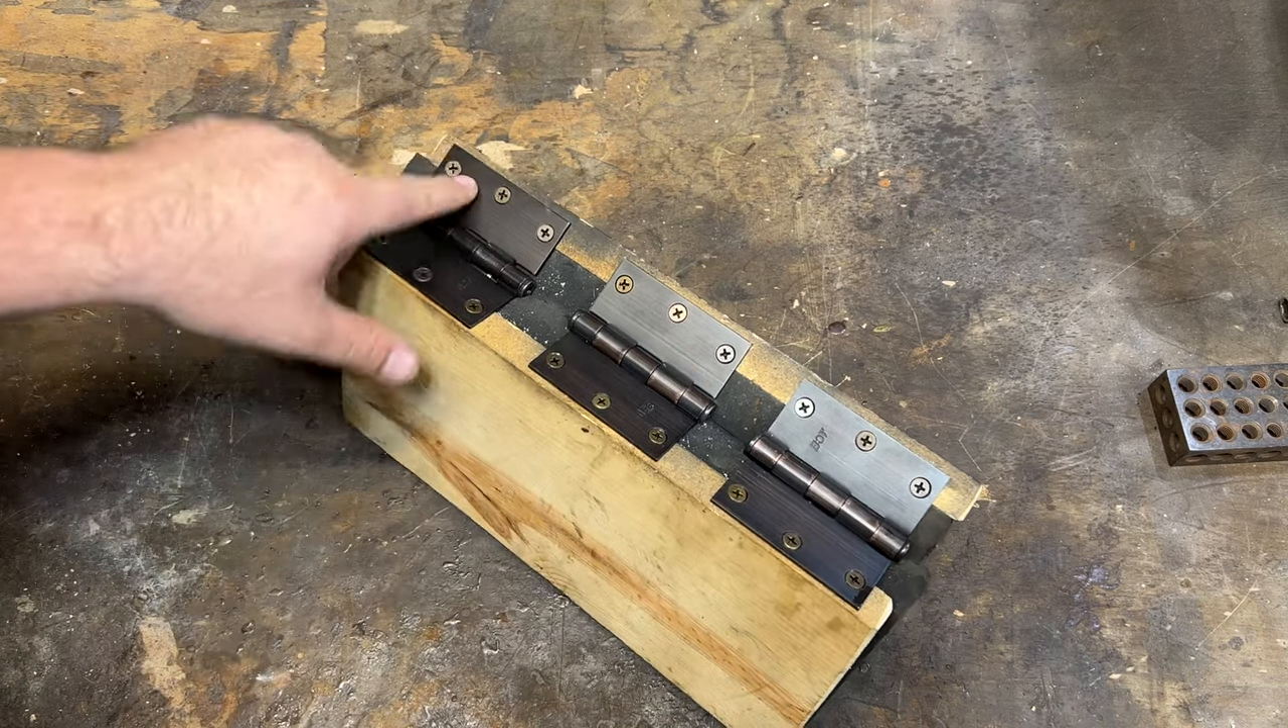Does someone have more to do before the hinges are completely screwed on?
No.